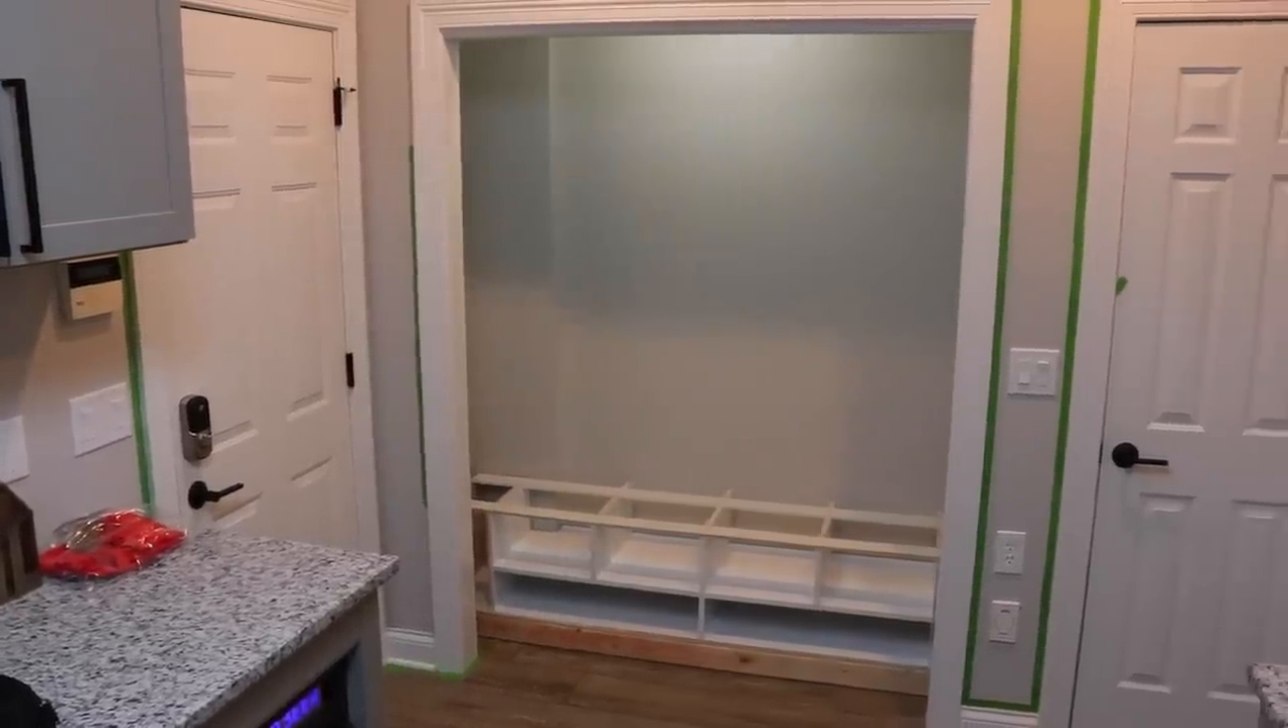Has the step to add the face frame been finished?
No.